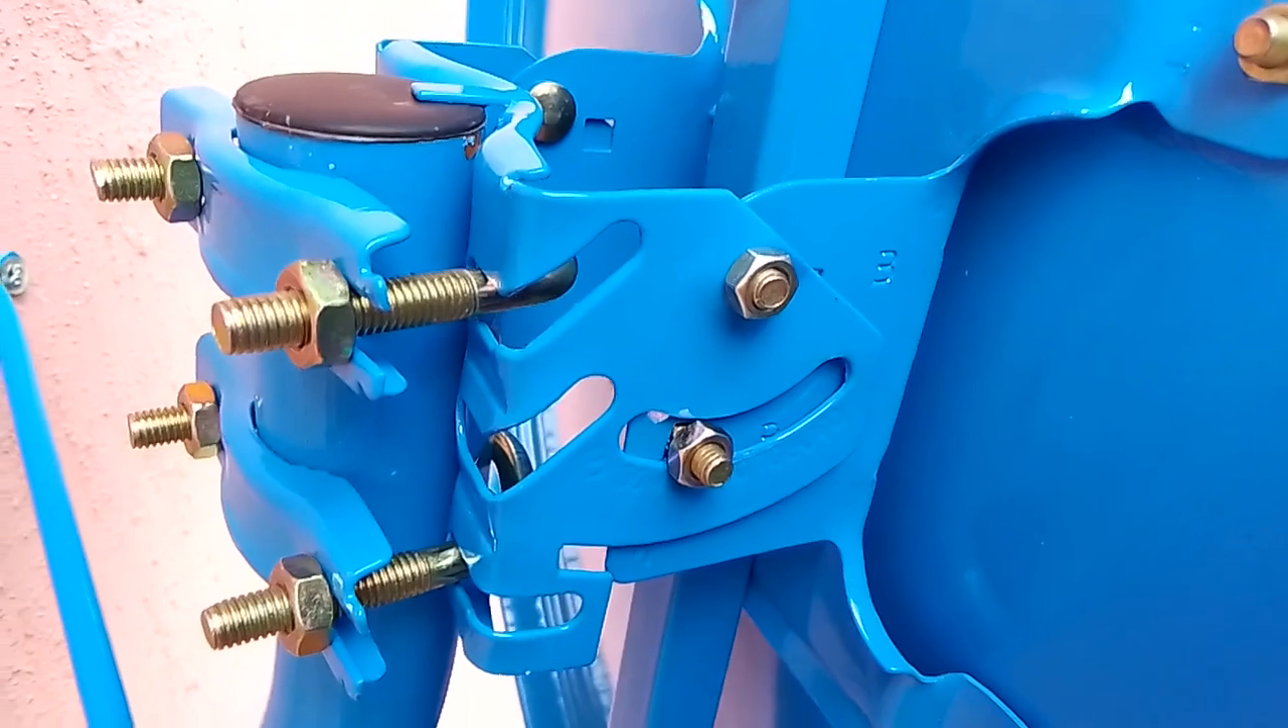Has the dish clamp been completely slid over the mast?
Yes.